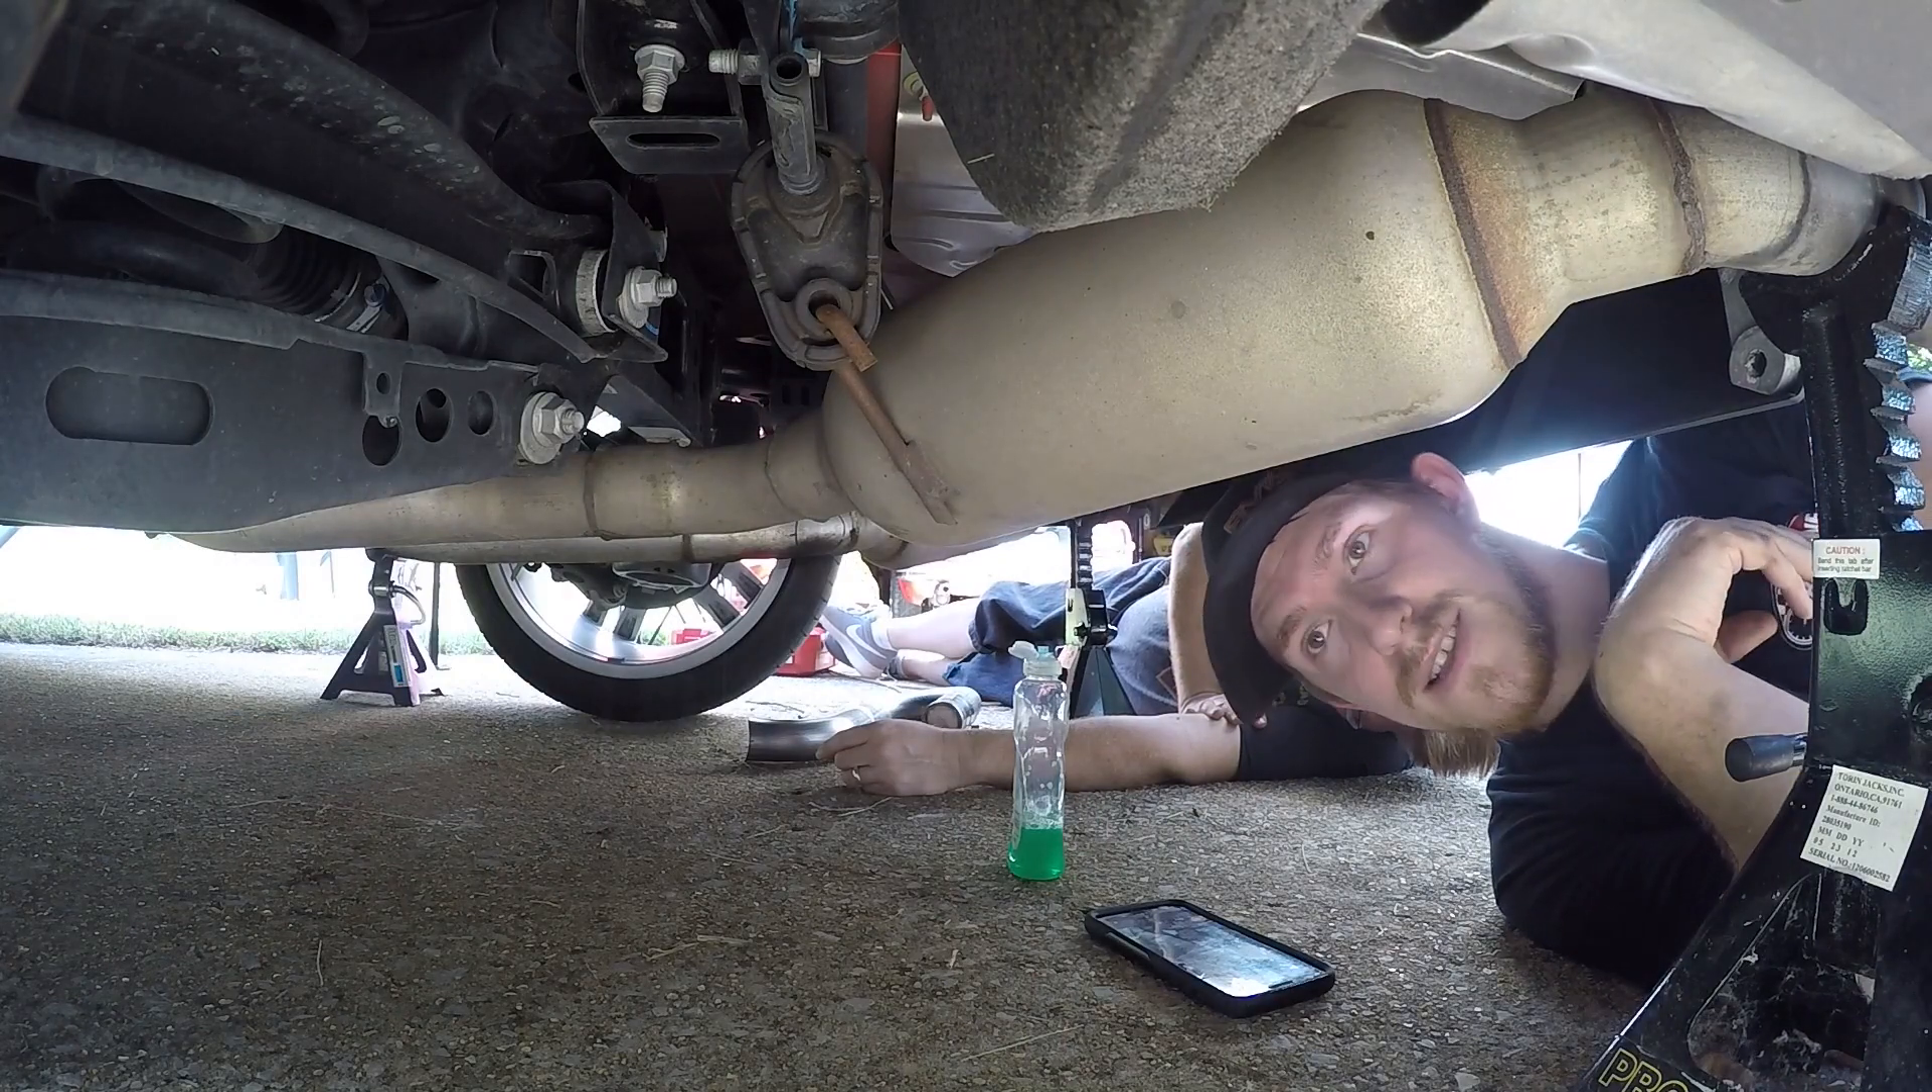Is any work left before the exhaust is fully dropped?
Yes.